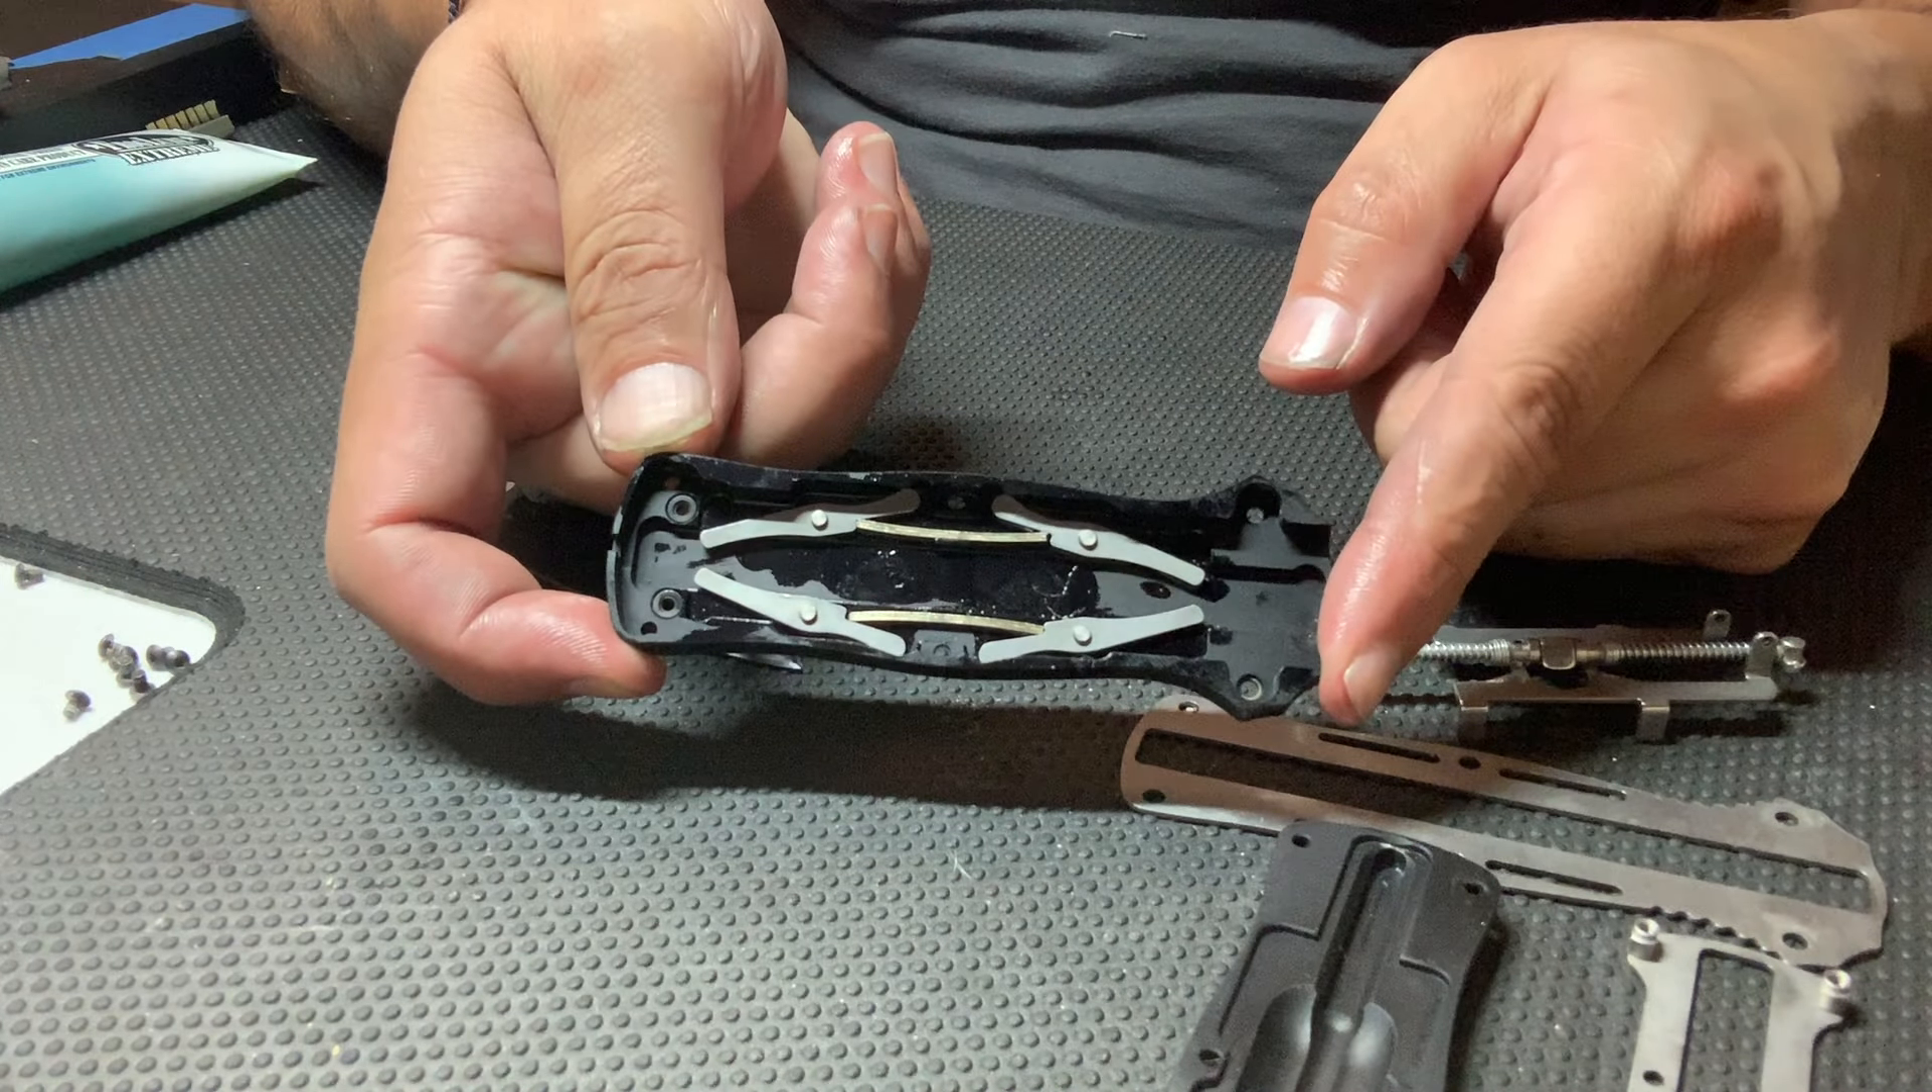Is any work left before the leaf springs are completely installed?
No.